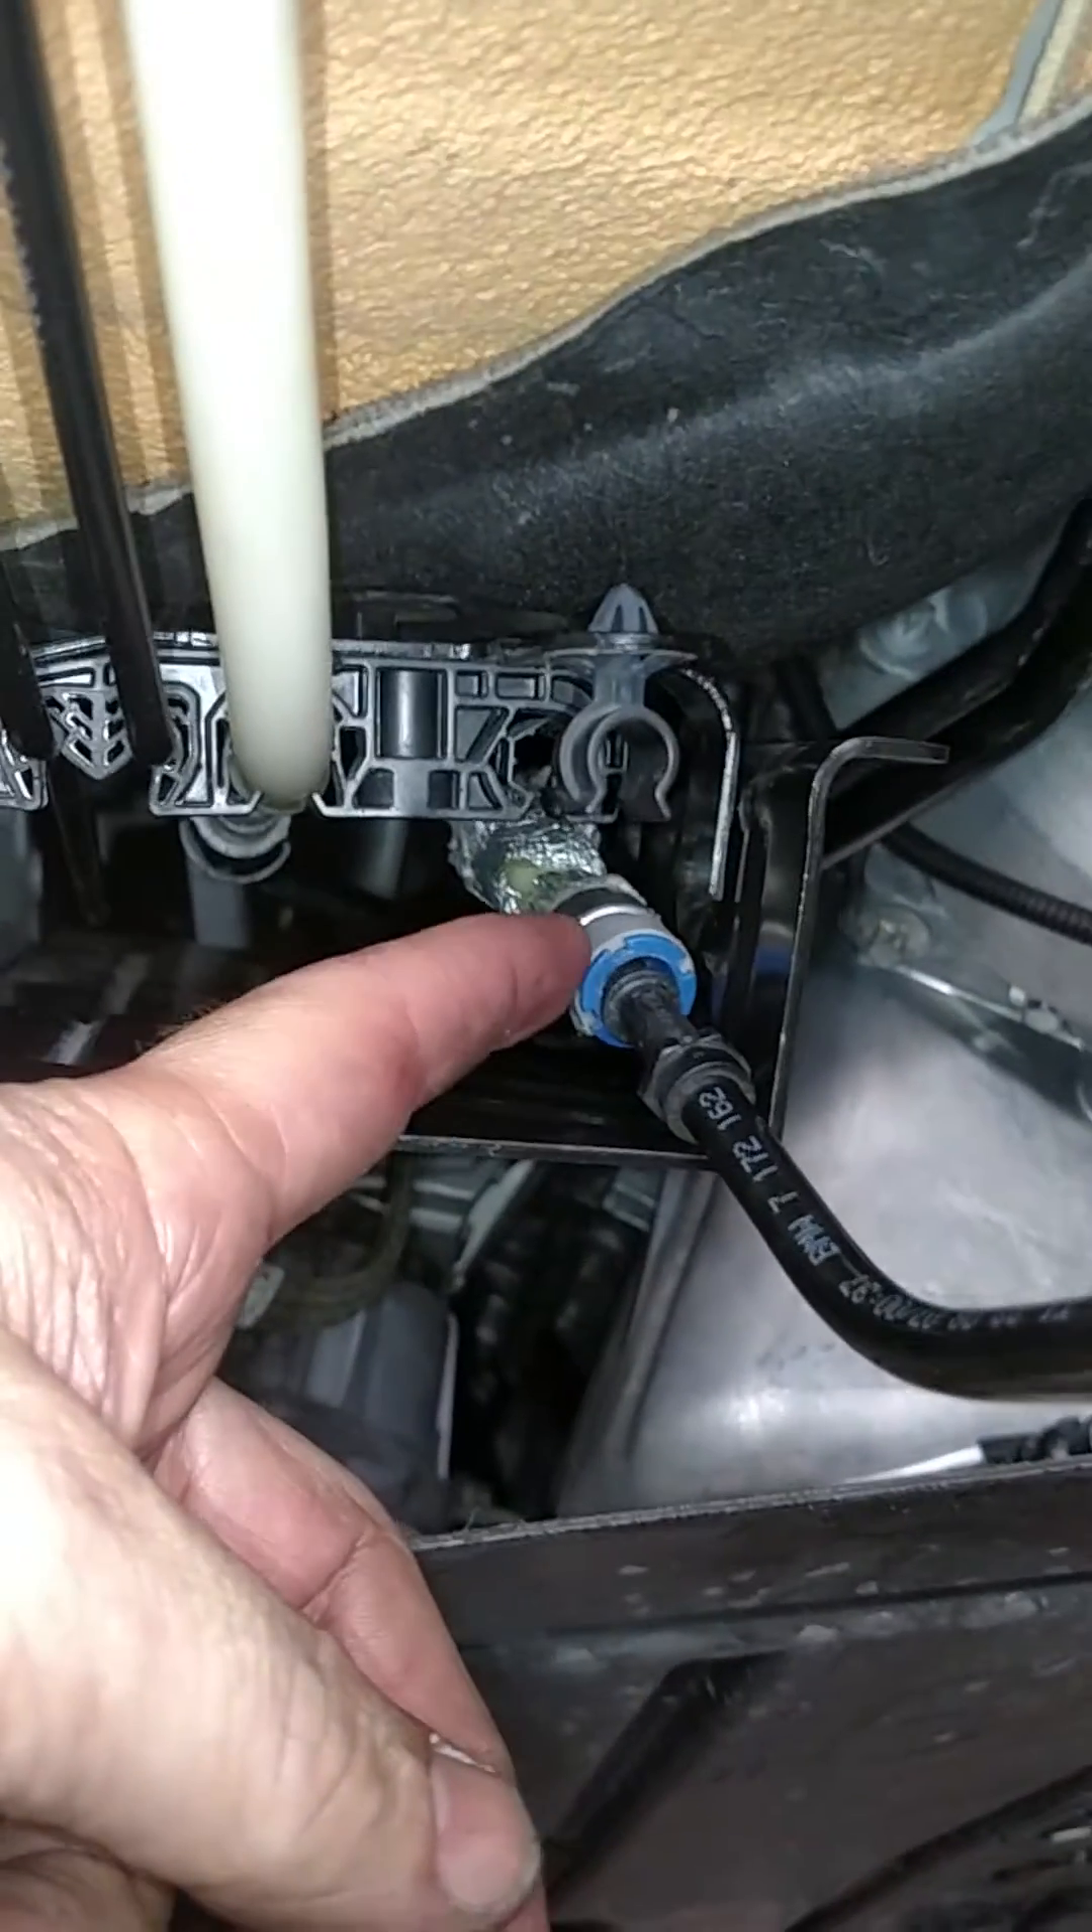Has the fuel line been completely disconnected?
No.